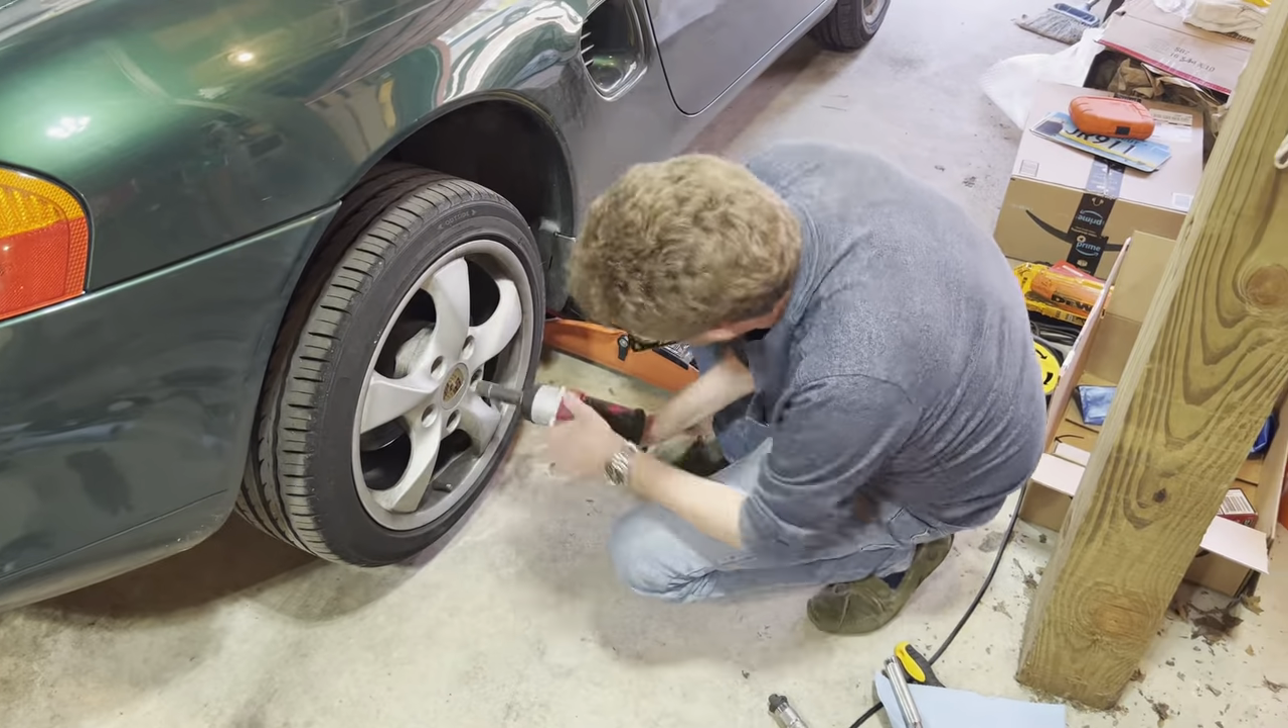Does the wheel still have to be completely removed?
Yes.